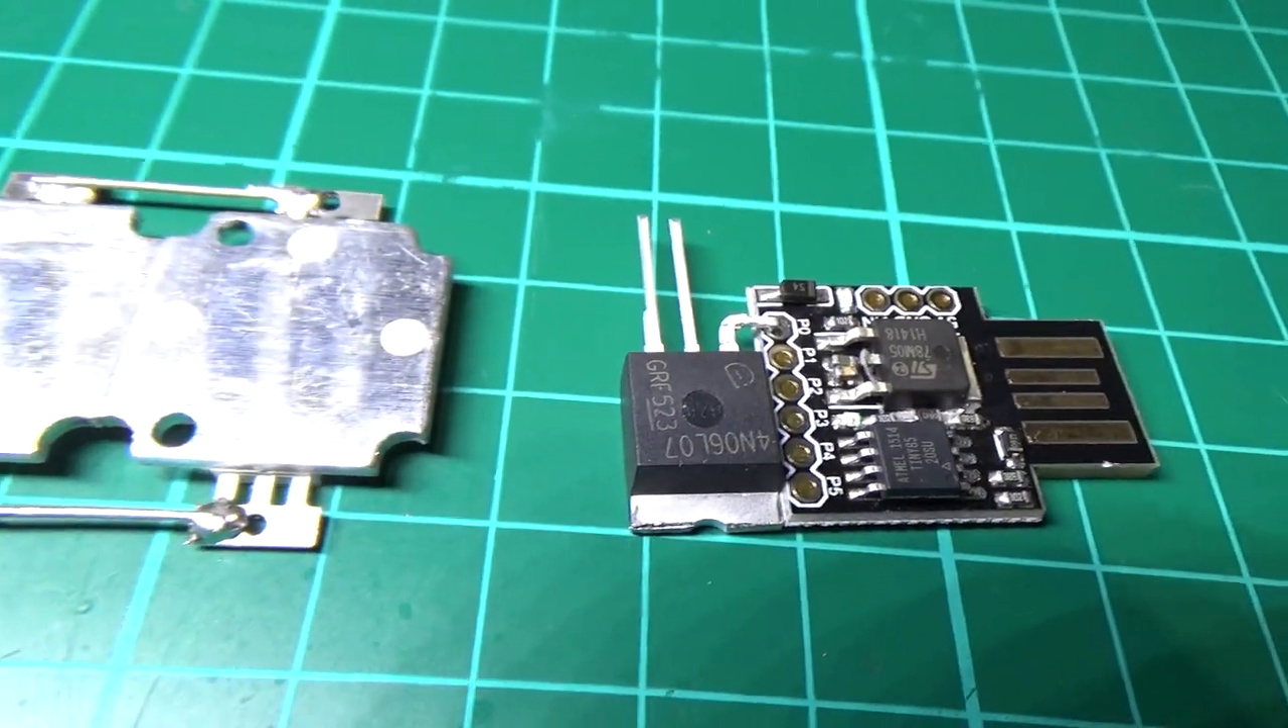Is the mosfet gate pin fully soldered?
Yes.